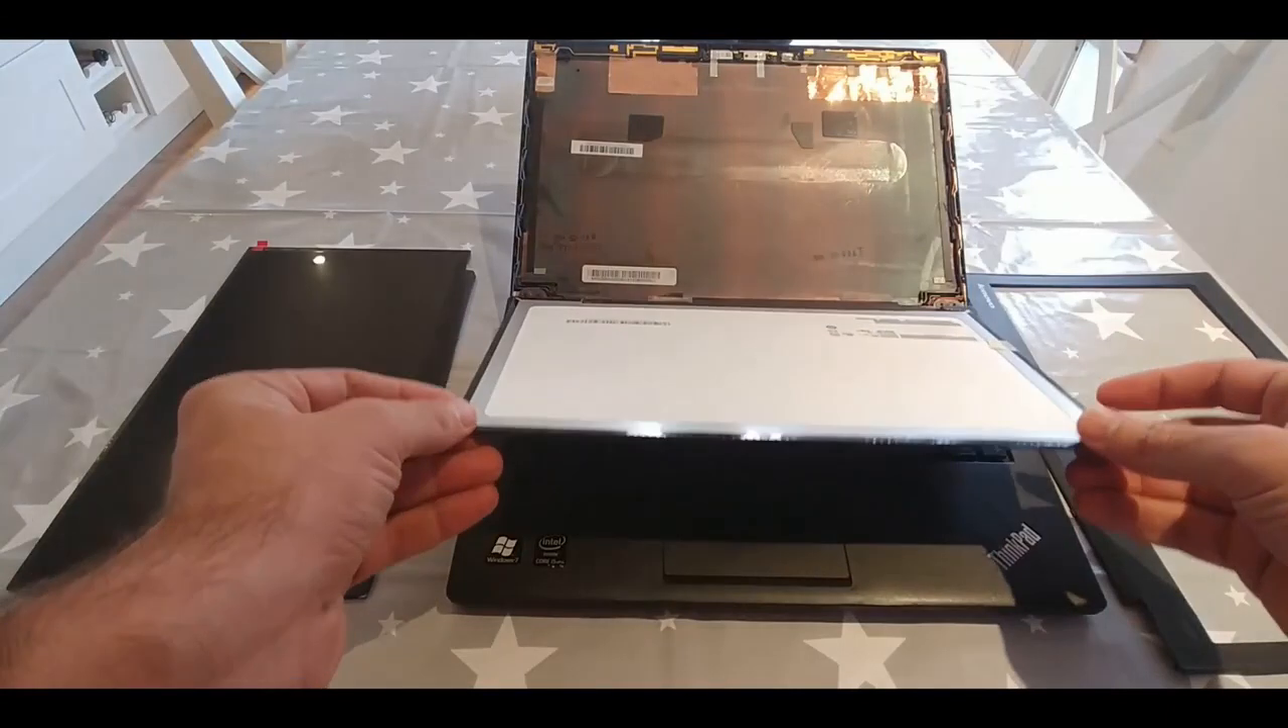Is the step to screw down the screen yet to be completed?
Yes.